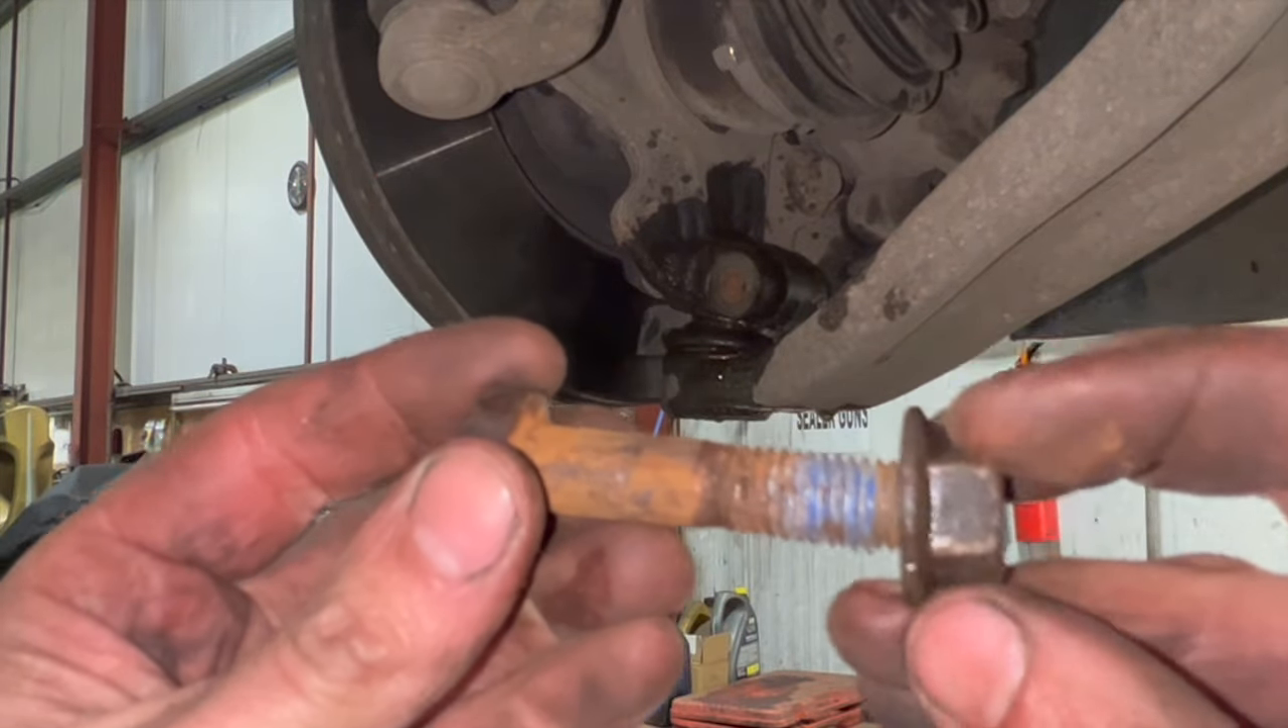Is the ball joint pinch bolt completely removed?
Yes.